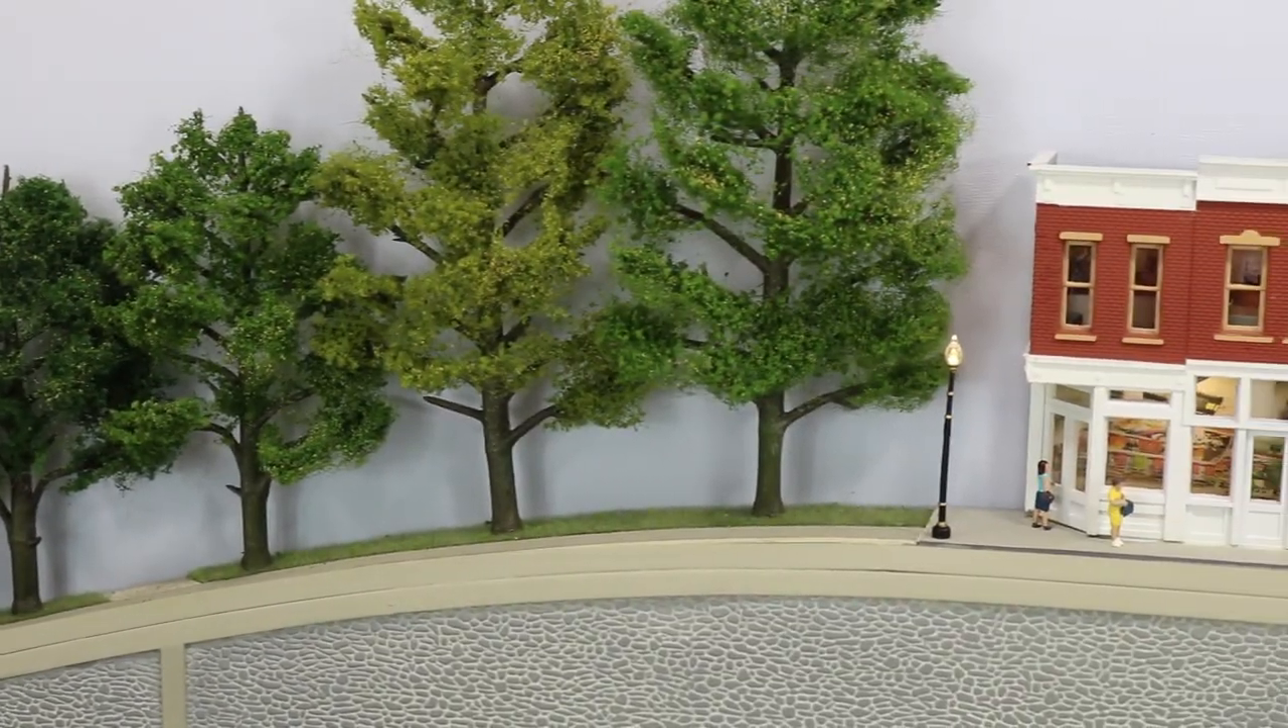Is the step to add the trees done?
Yes.